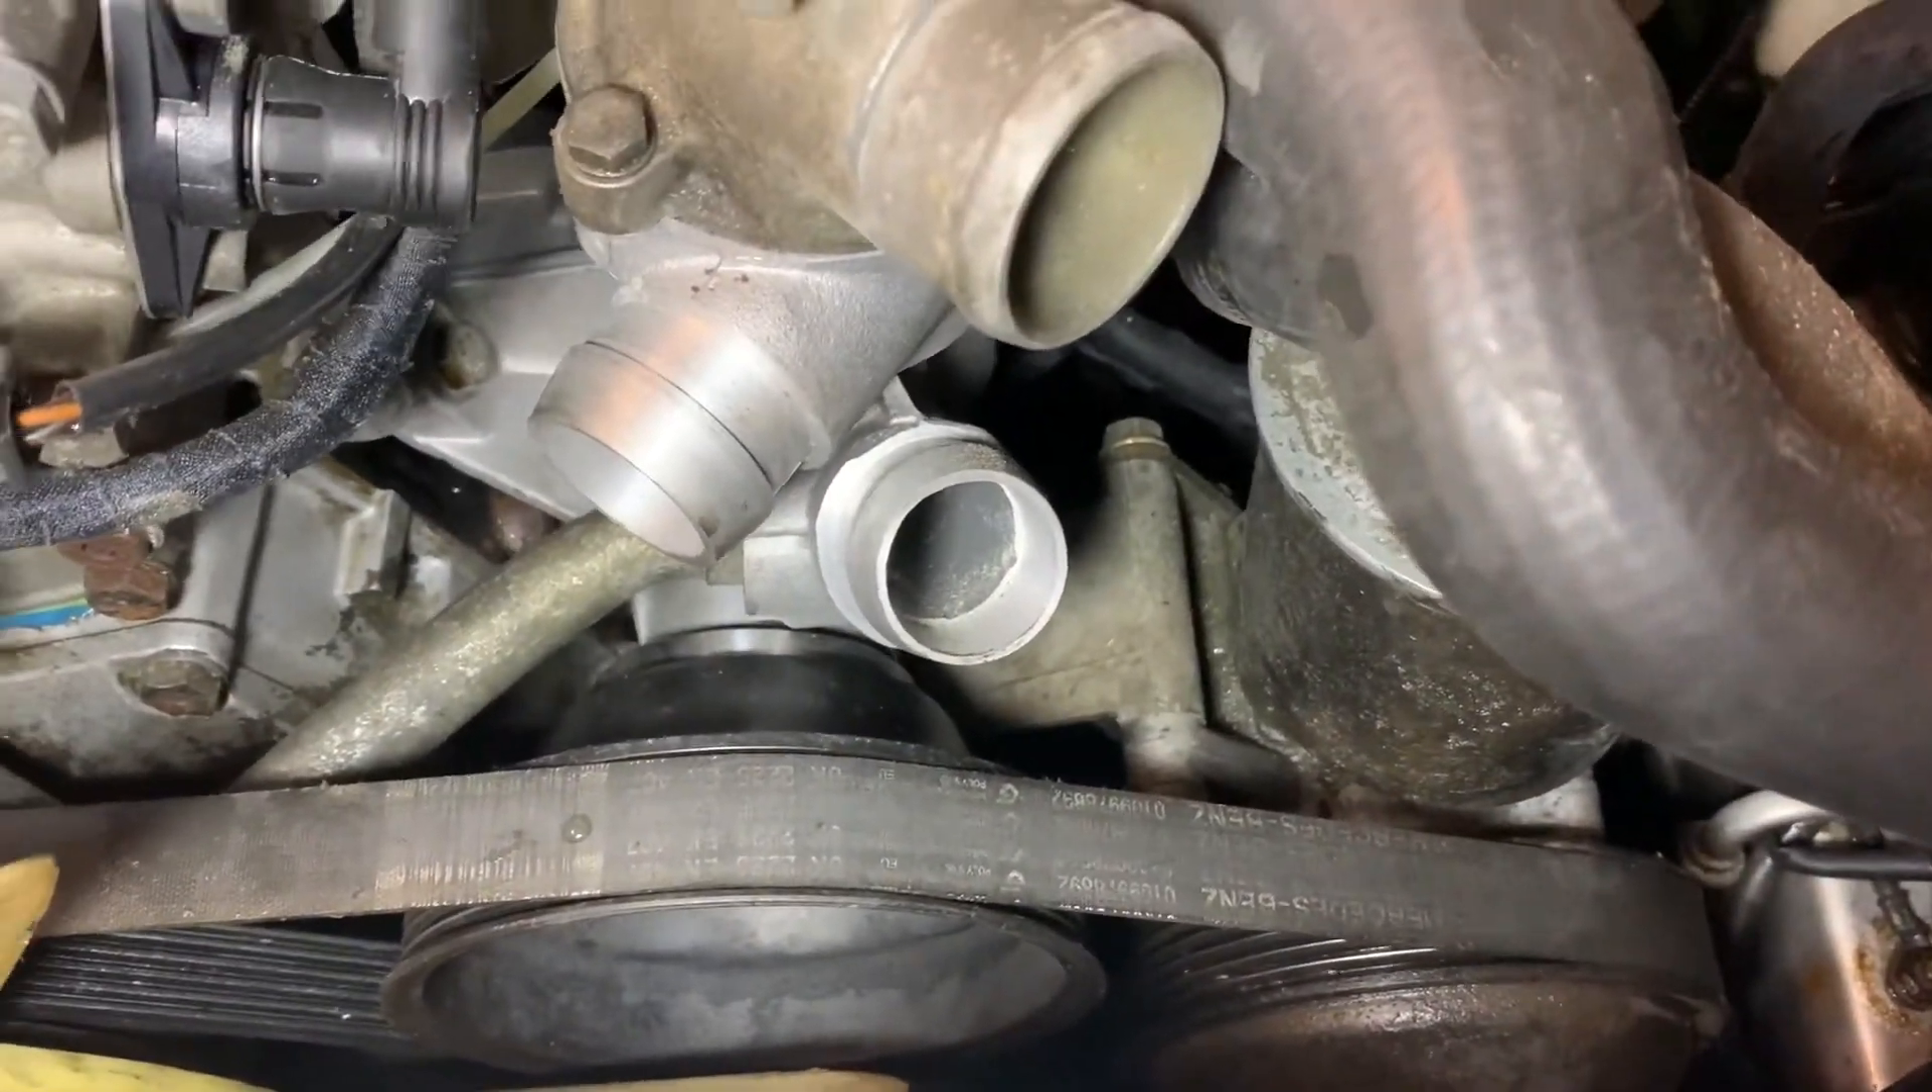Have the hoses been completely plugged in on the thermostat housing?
No.